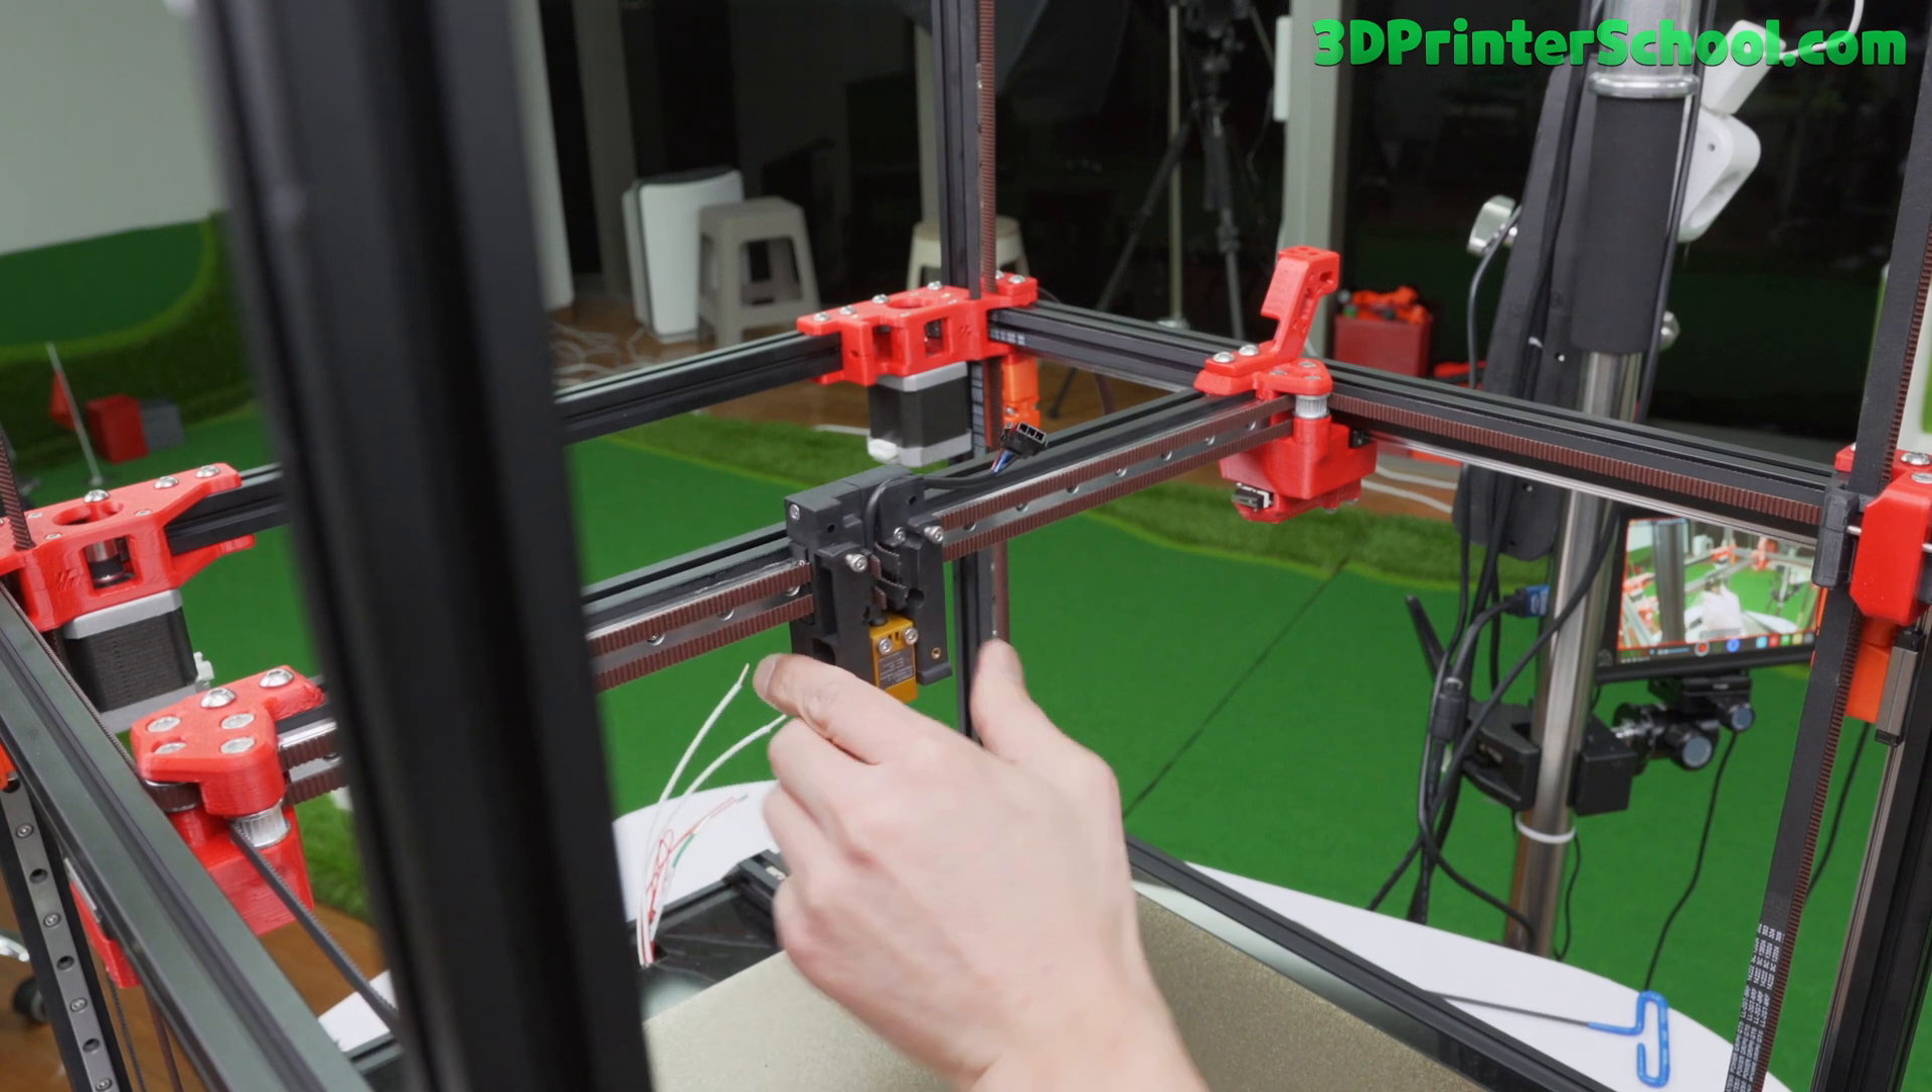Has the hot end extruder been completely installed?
No.